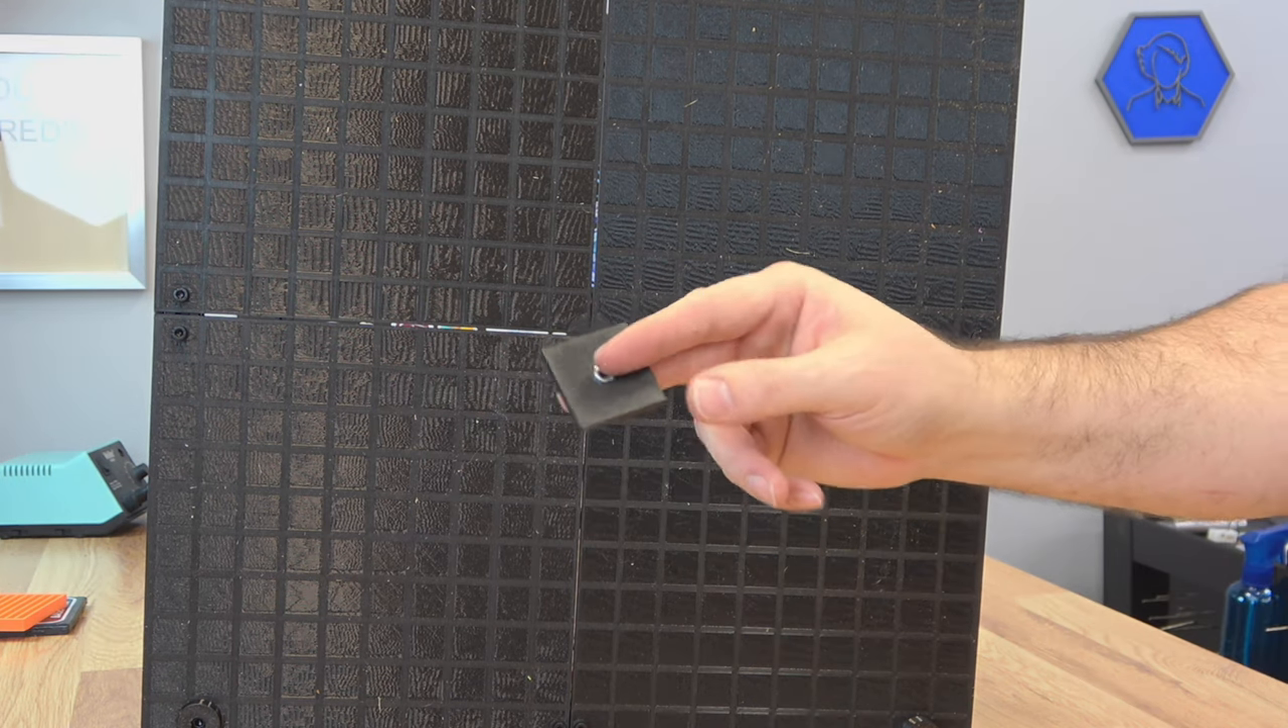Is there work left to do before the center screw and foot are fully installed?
Yes.